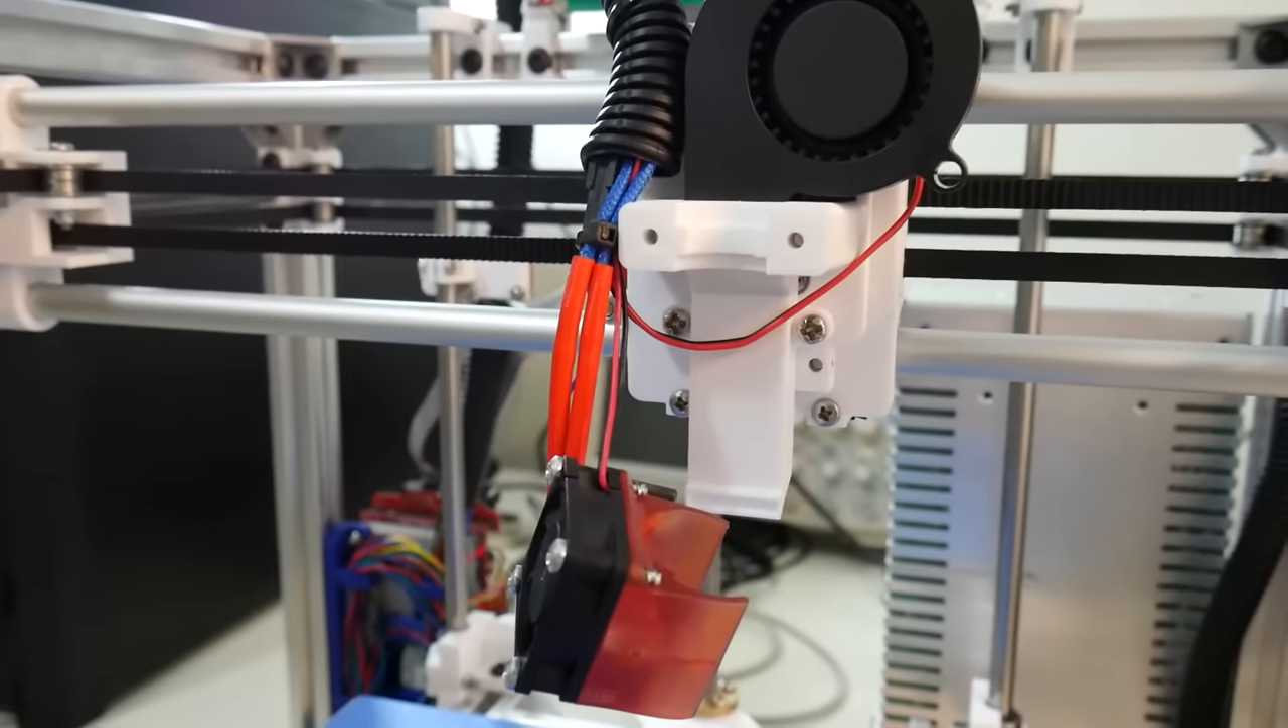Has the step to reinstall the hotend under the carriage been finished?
No.